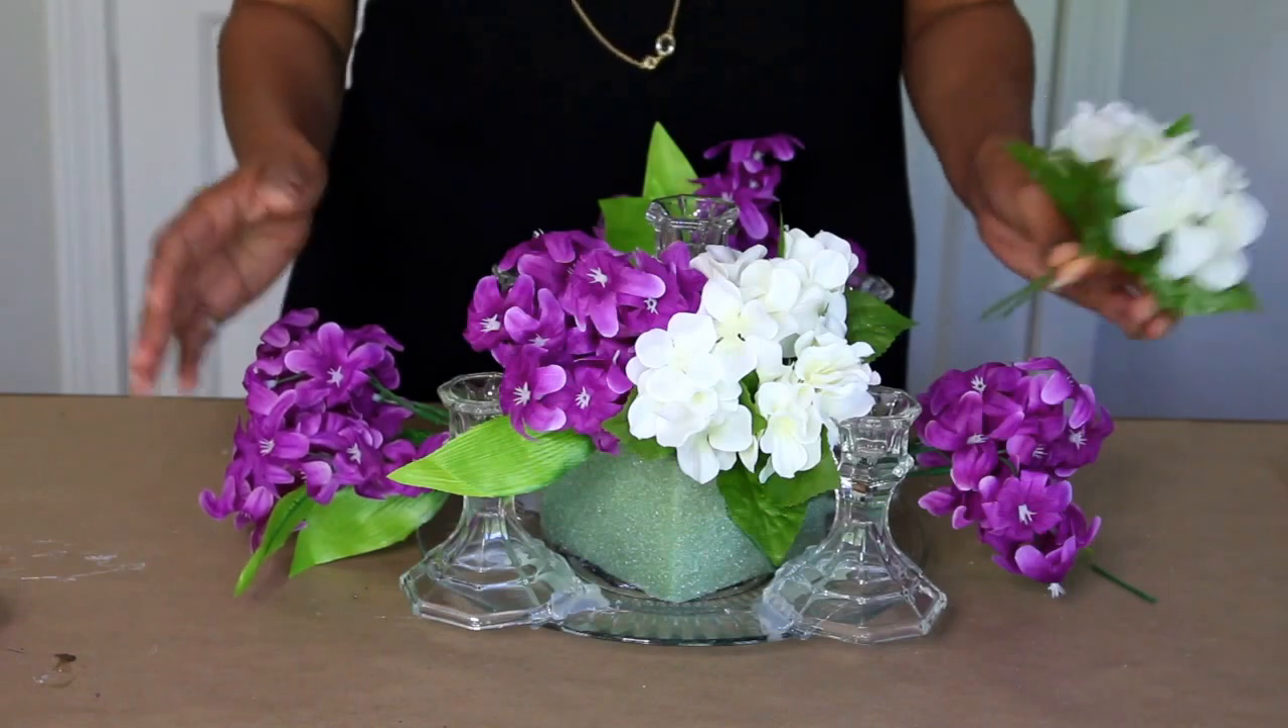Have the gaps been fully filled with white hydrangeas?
No.